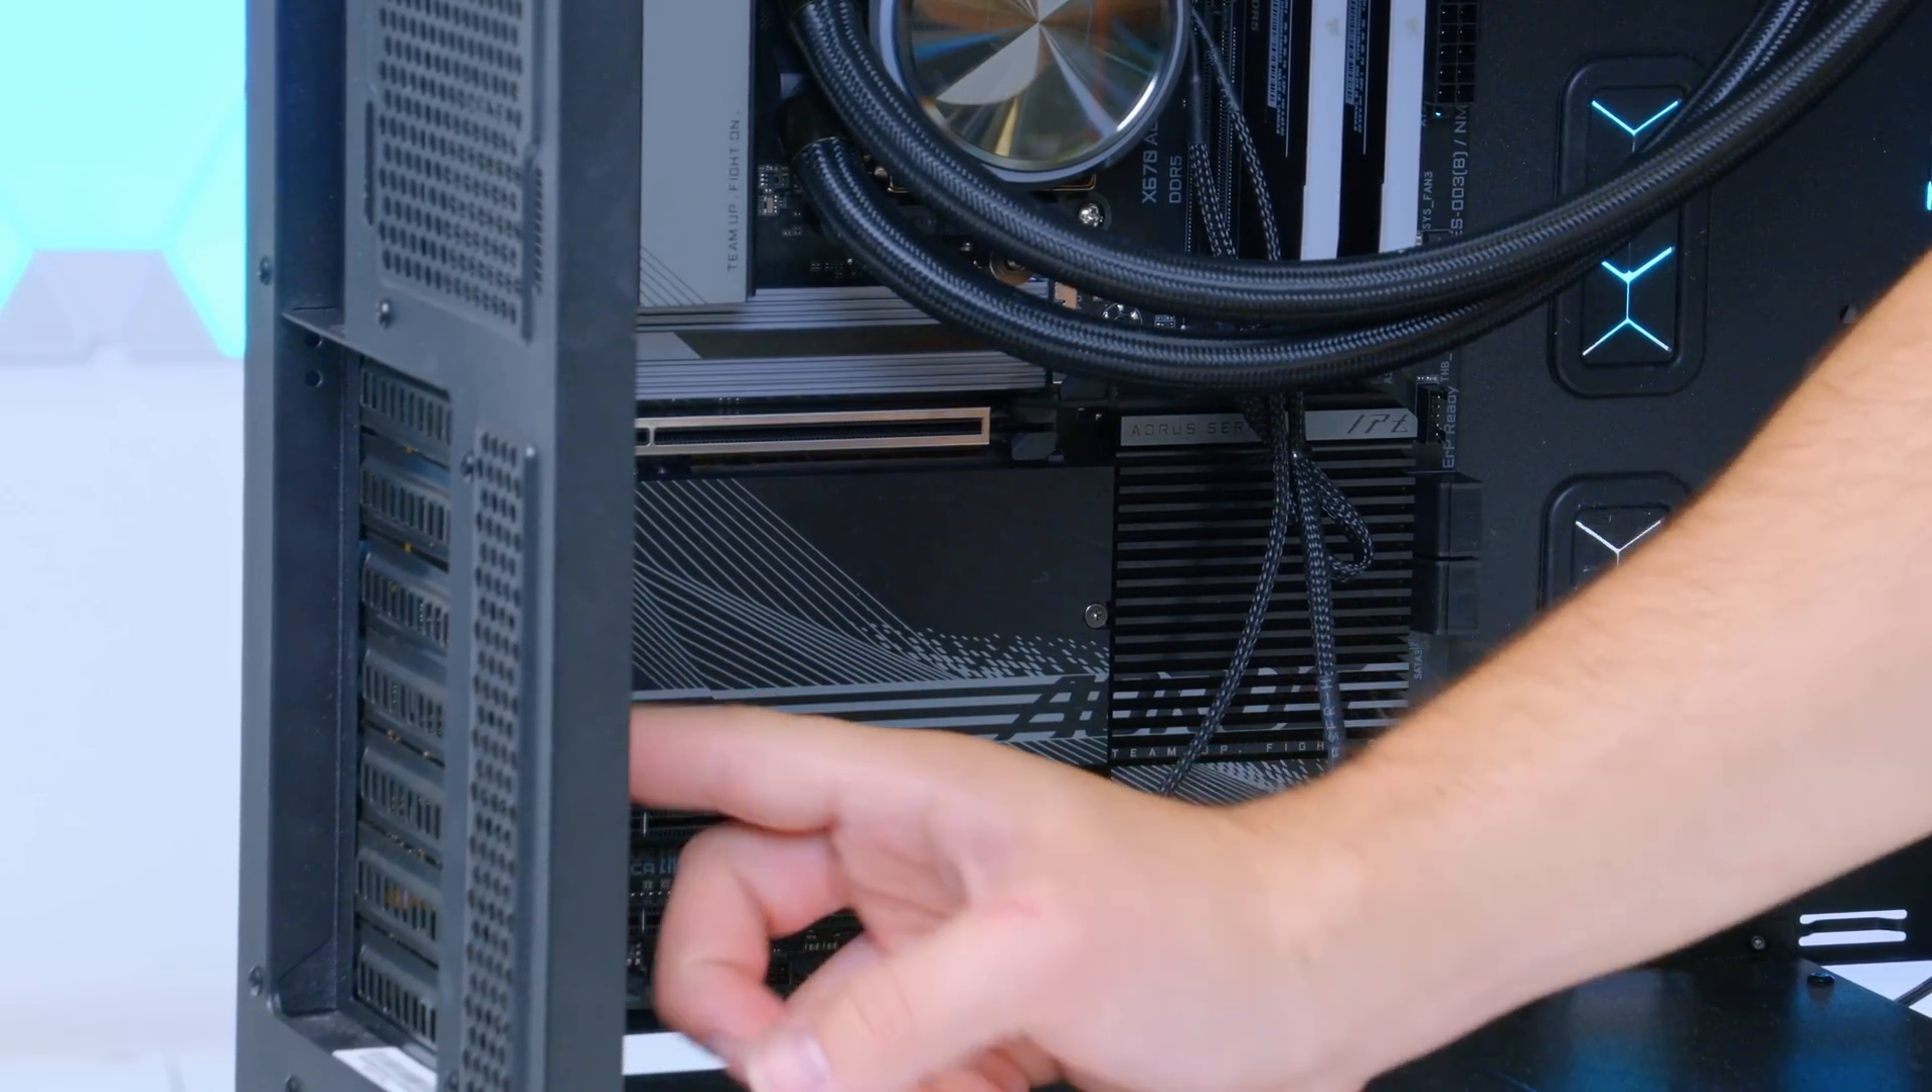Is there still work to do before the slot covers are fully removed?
Yes.